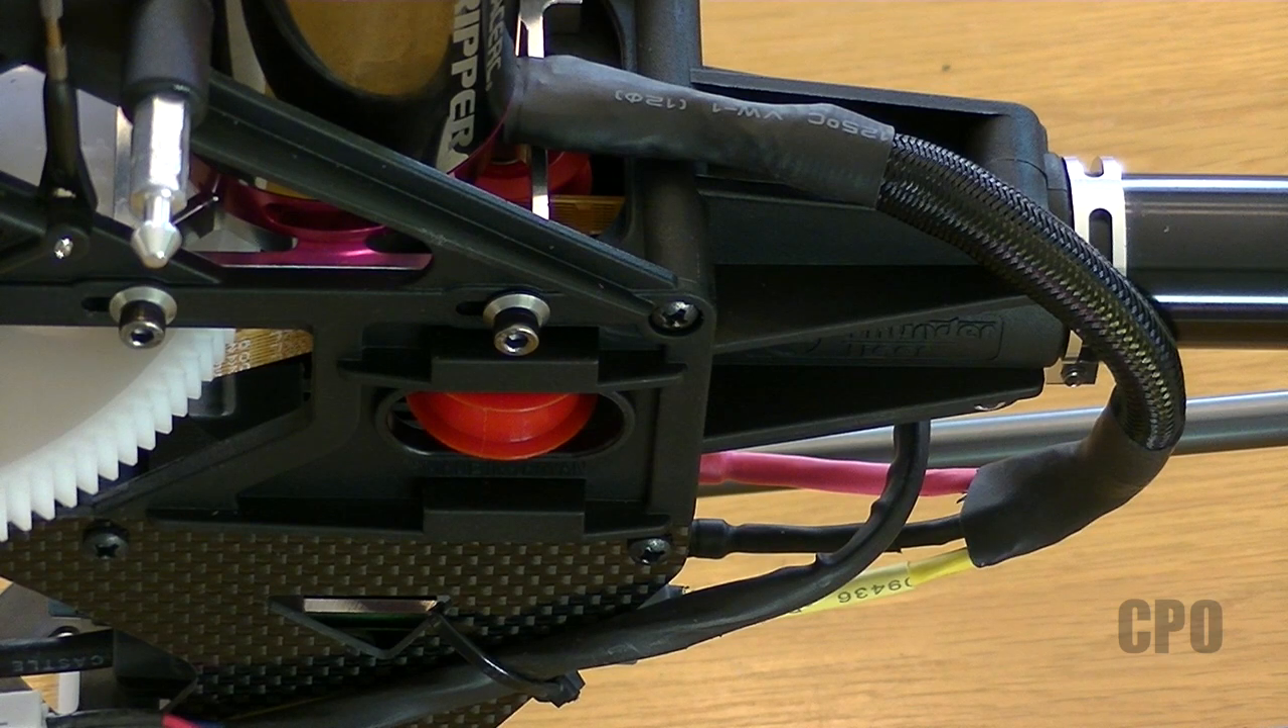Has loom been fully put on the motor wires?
Yes.